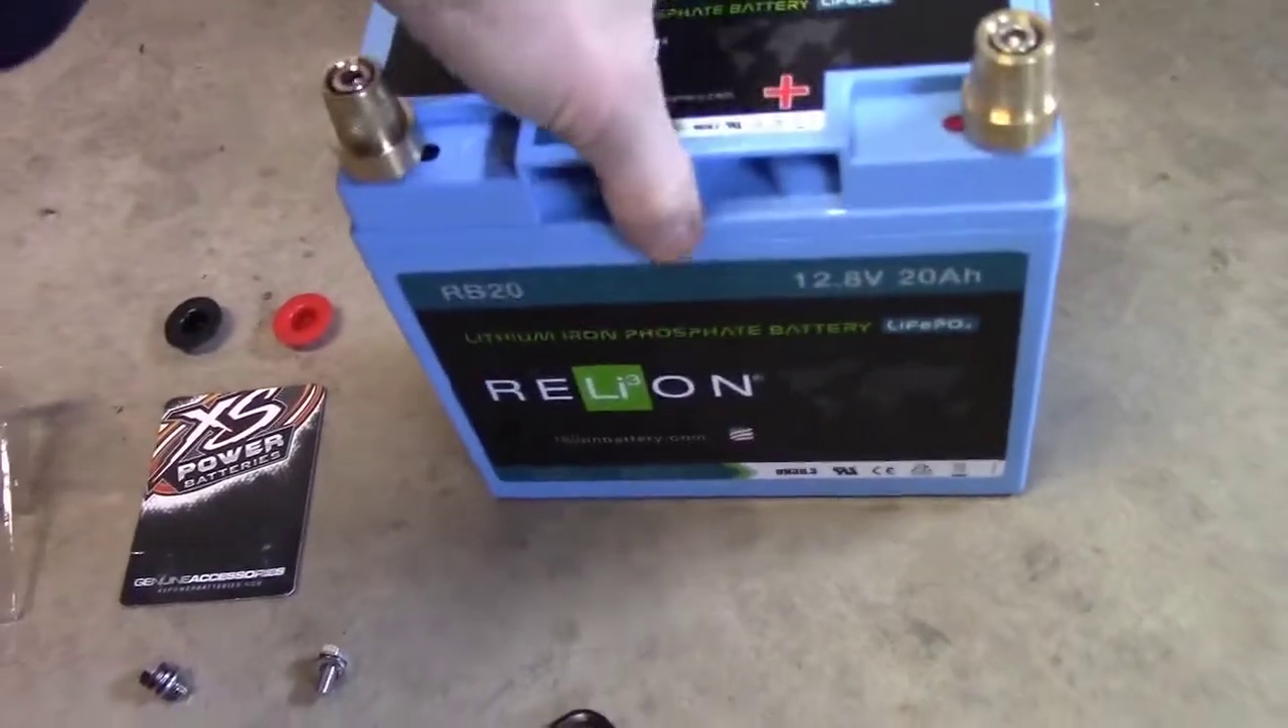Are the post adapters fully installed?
Yes.